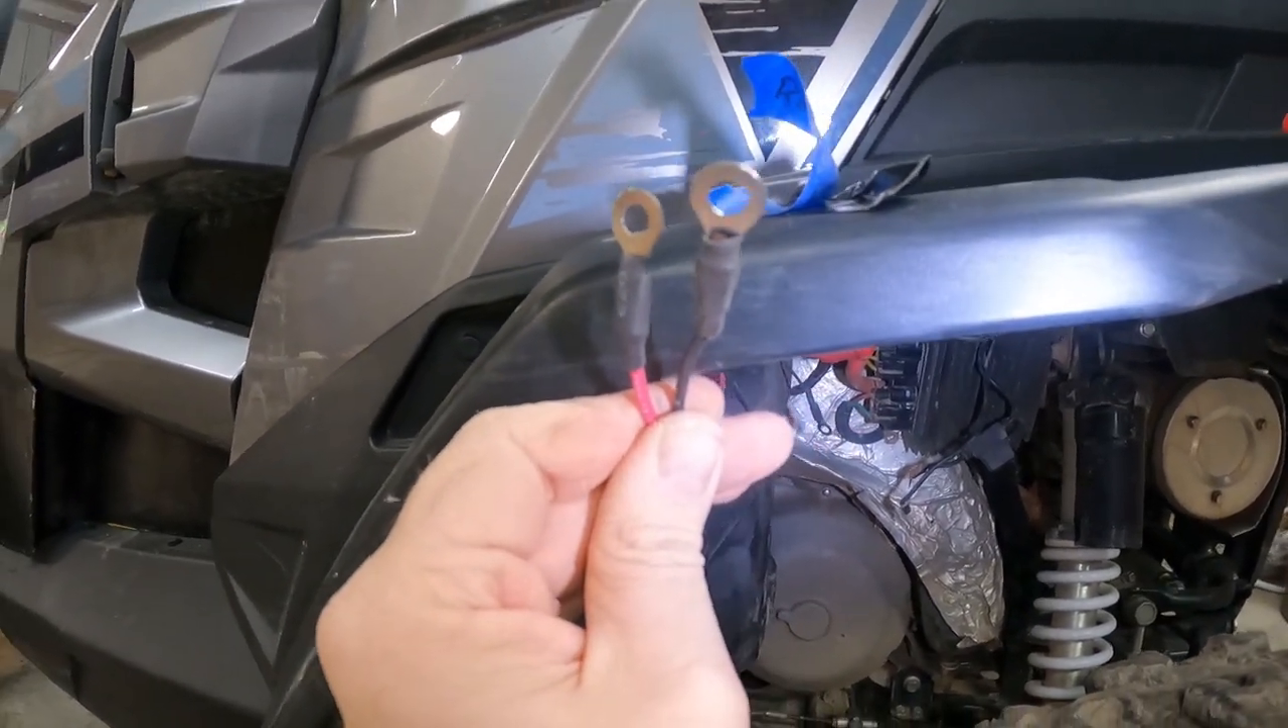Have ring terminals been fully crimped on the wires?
Yes.